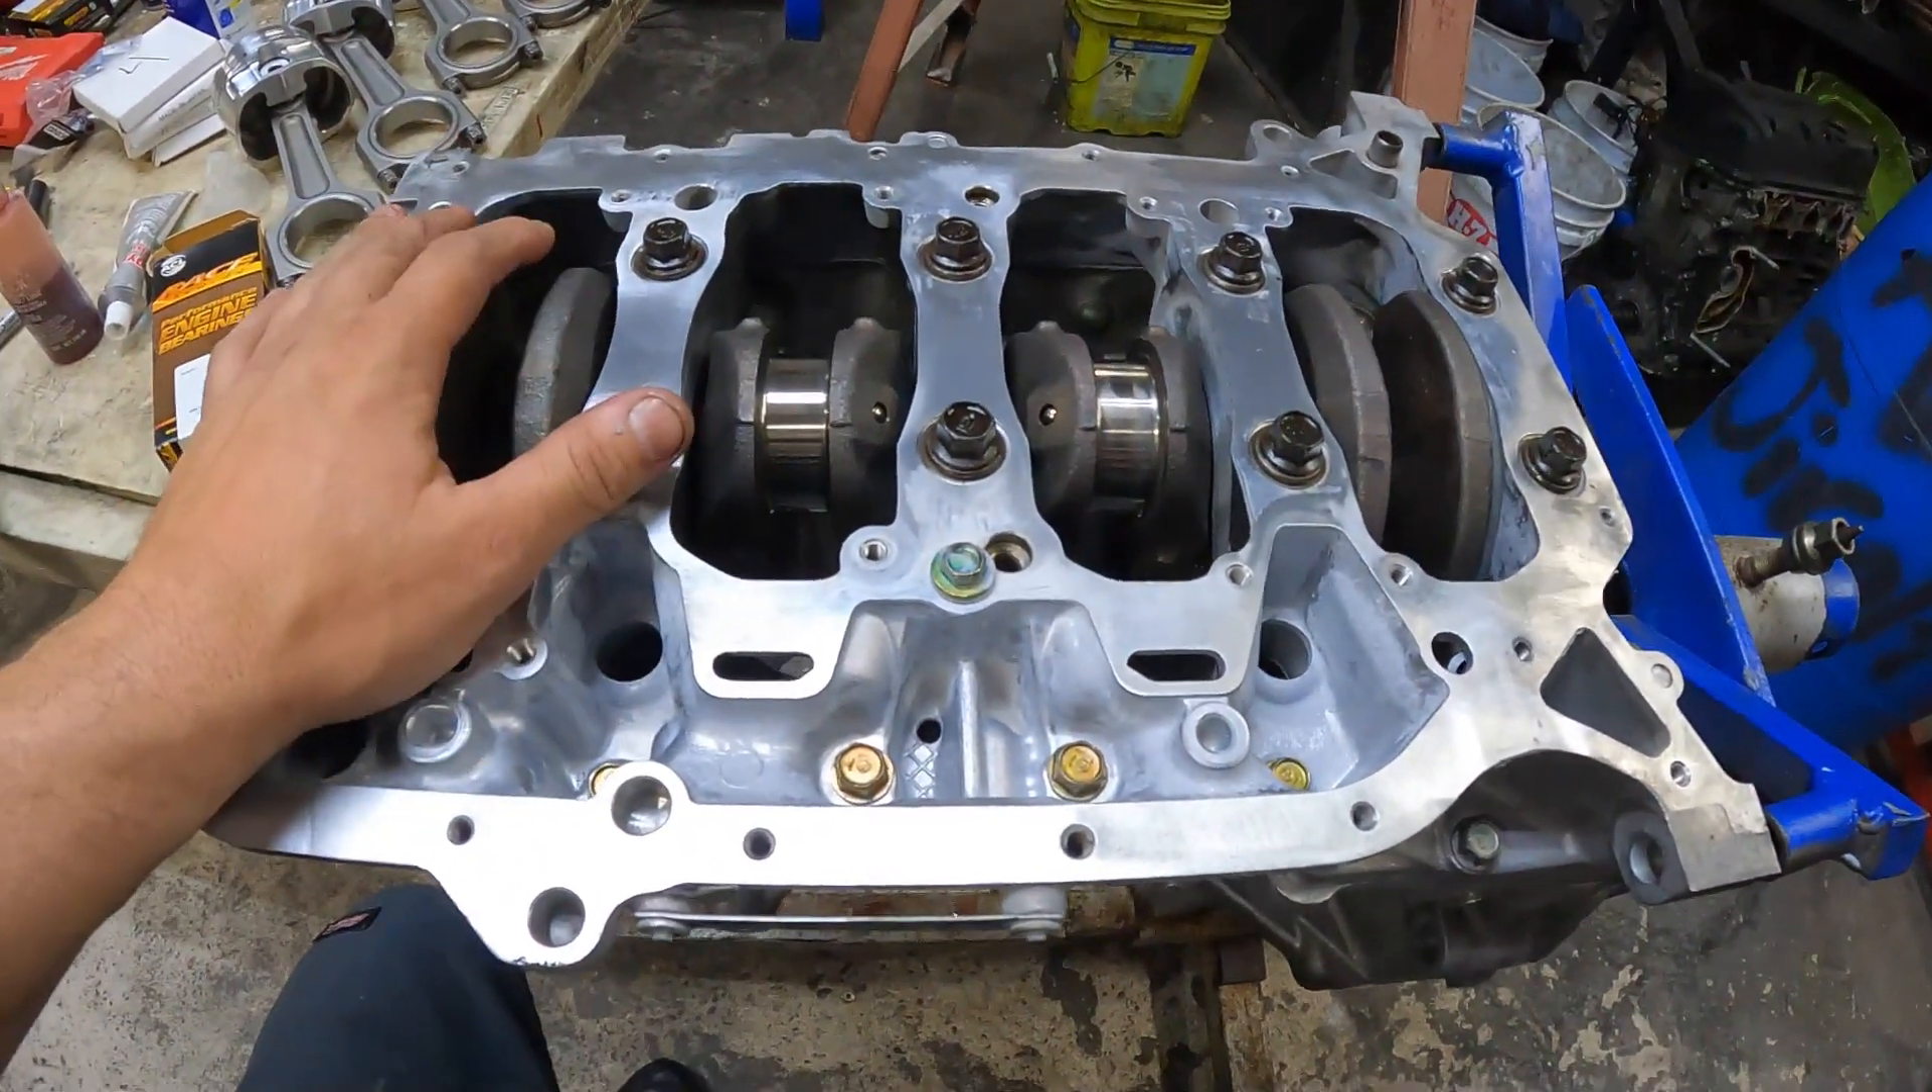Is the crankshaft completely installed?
Yes.